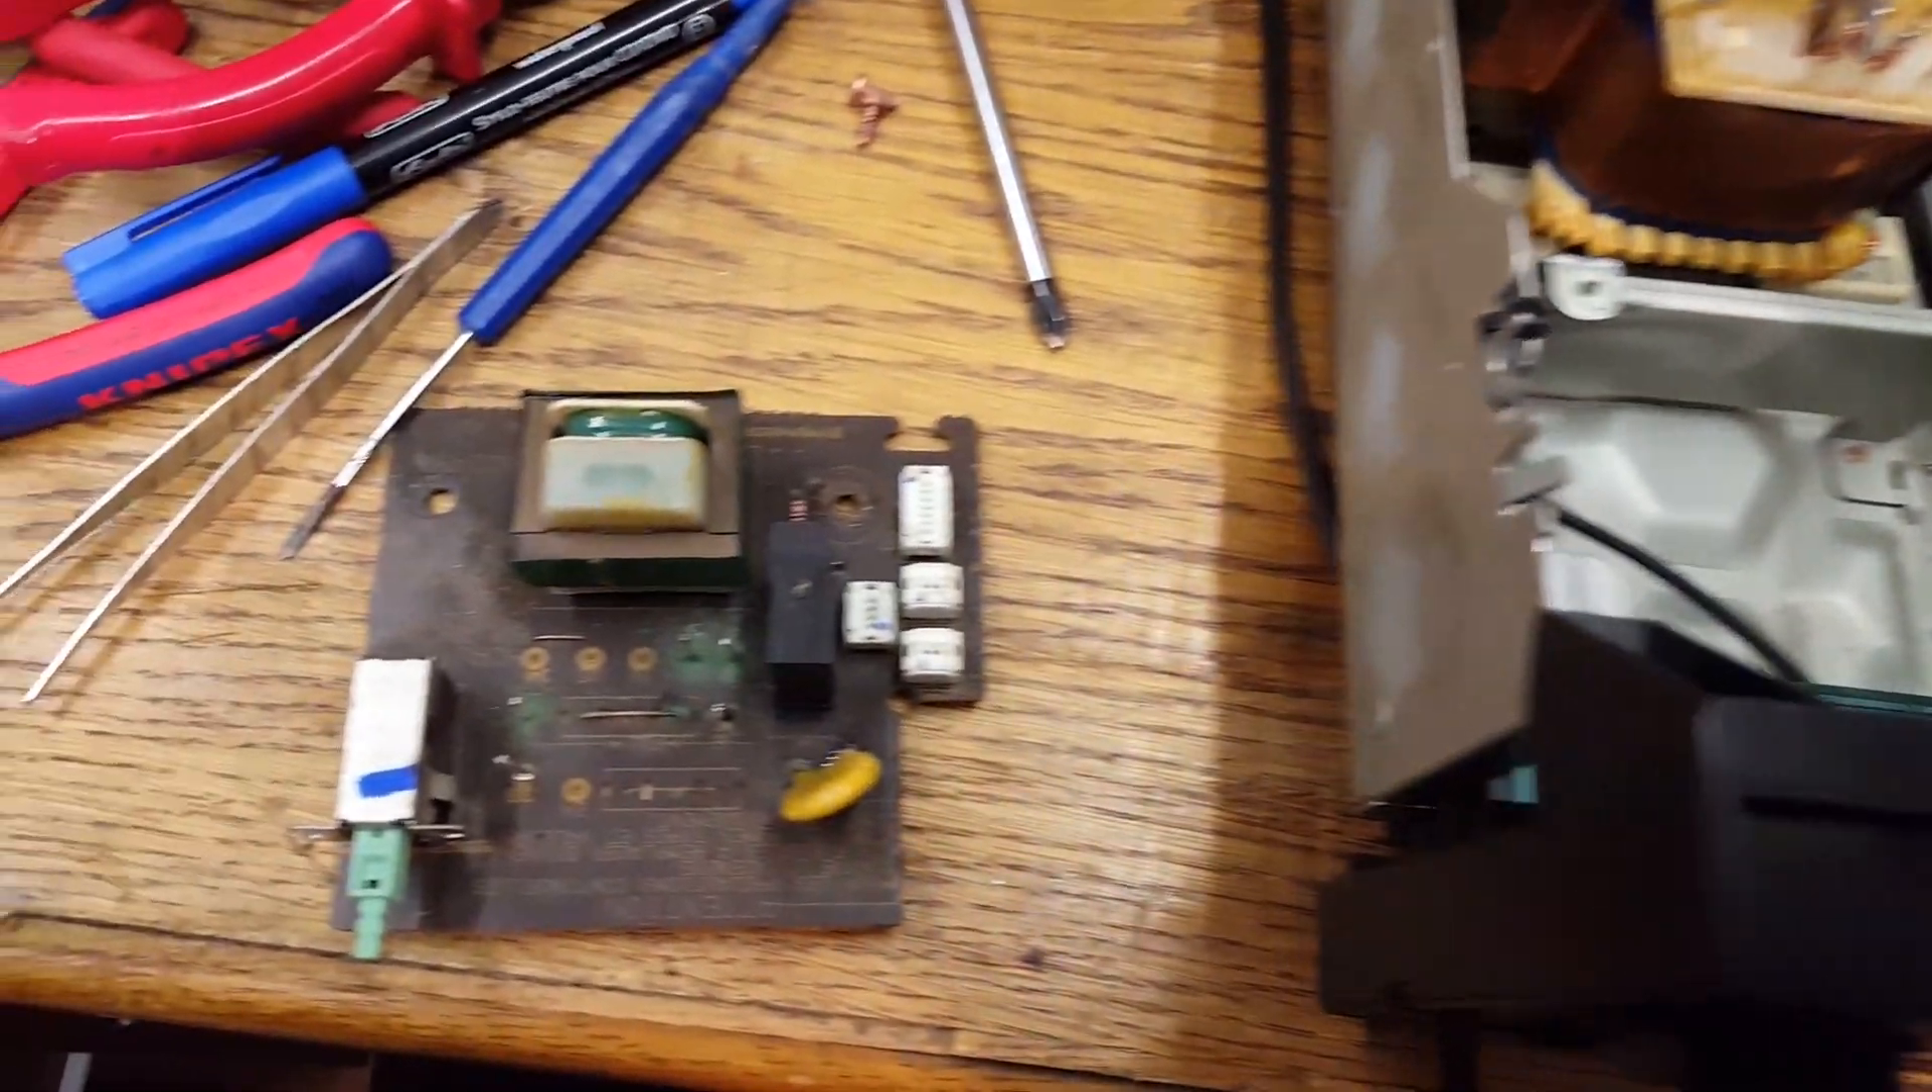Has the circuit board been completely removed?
Yes.